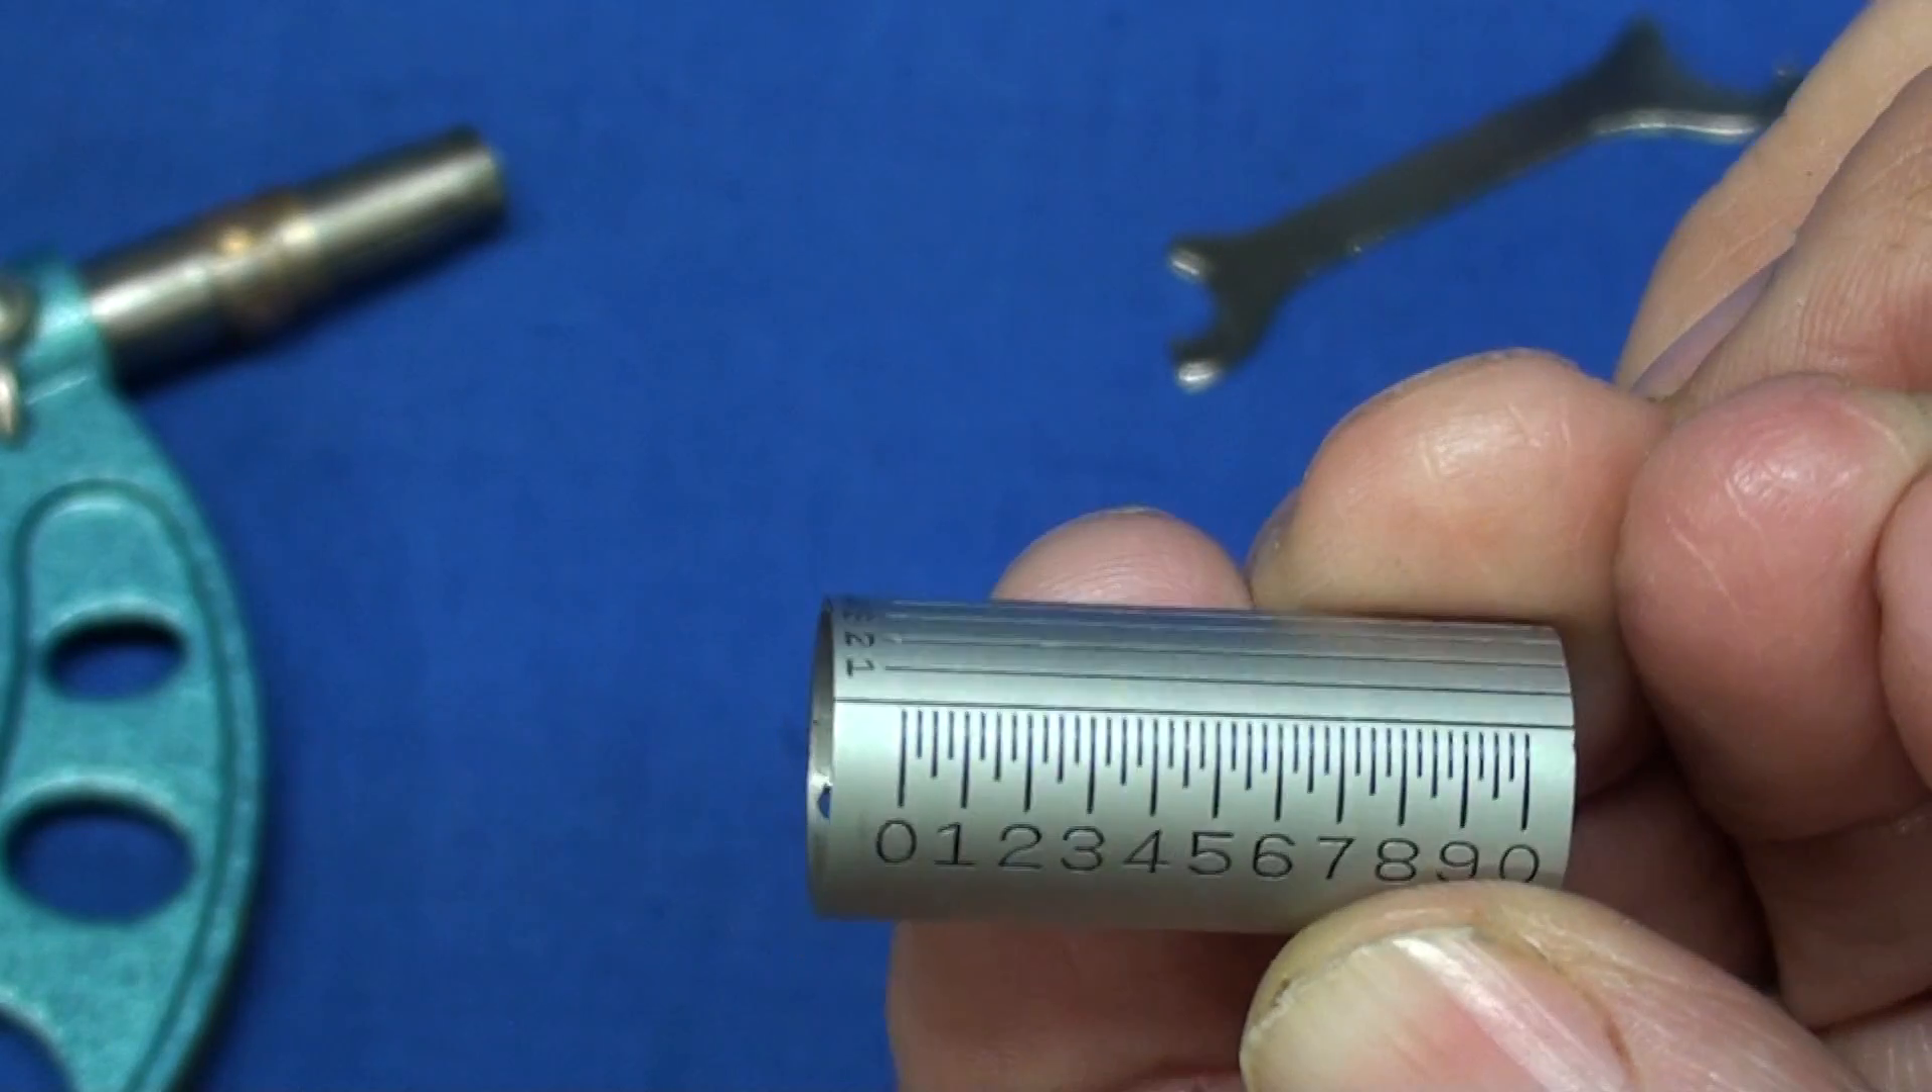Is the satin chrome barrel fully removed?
Yes.